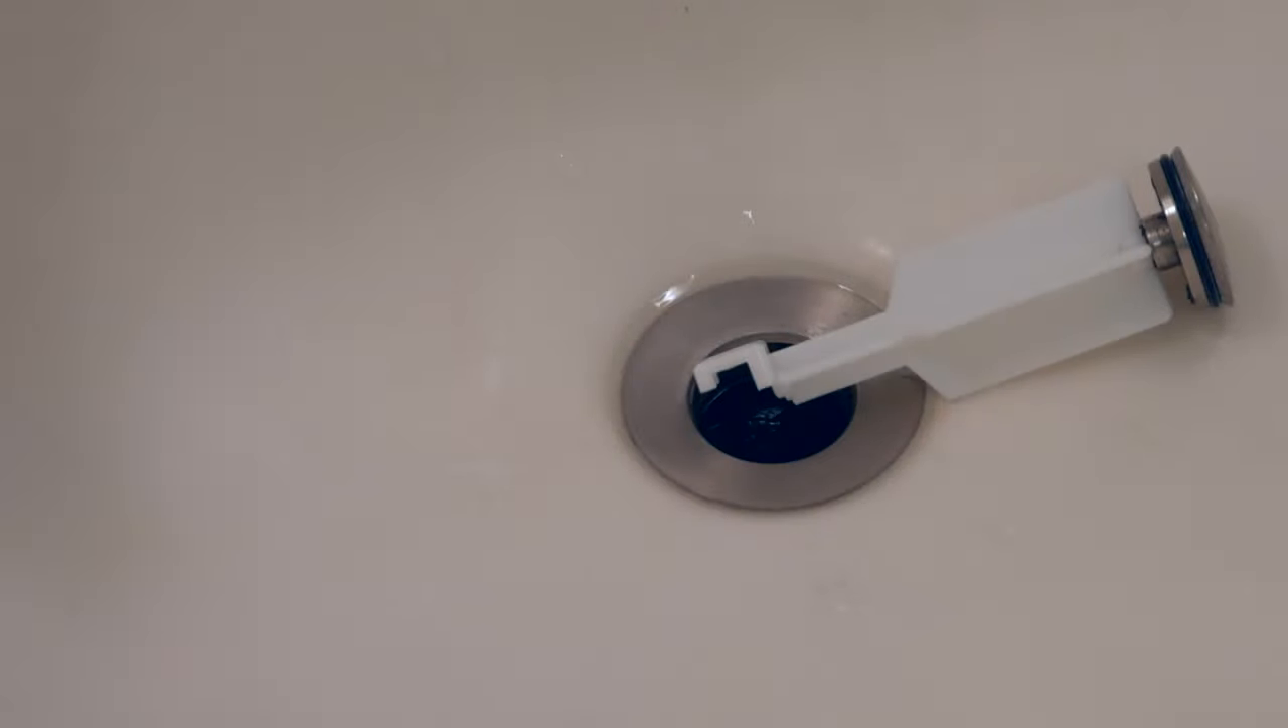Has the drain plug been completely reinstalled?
No.